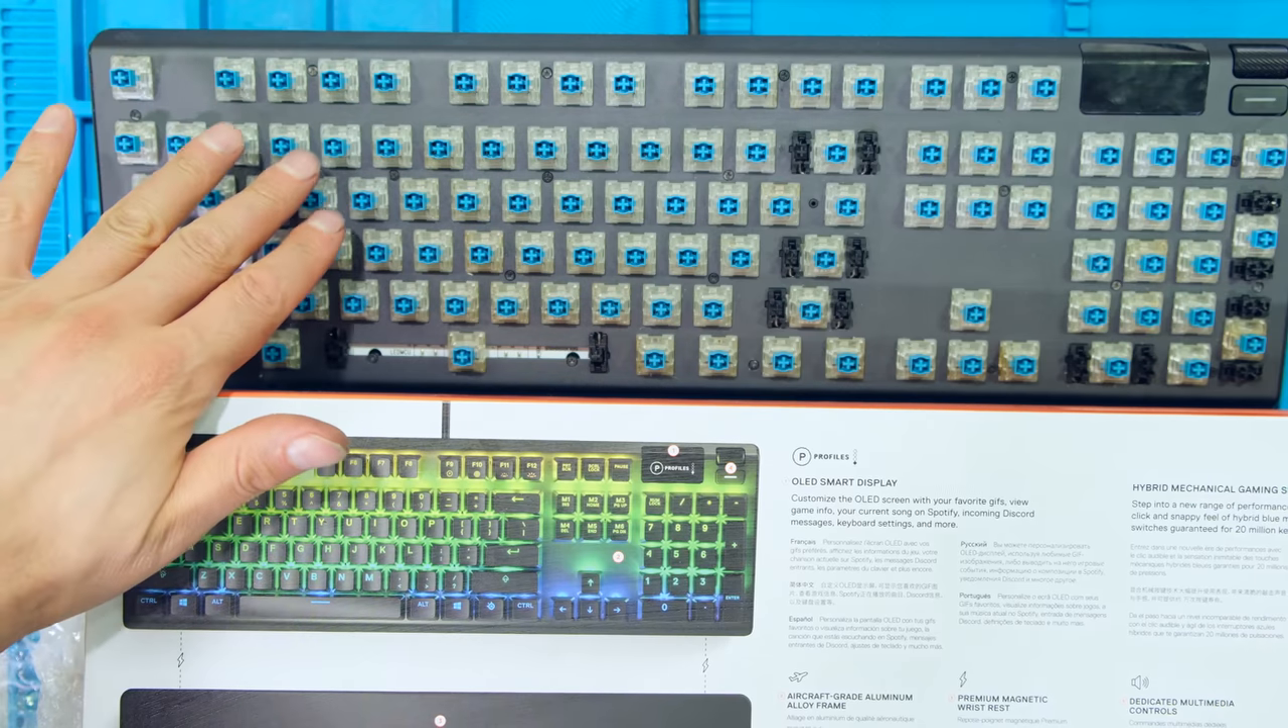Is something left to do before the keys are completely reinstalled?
Yes.